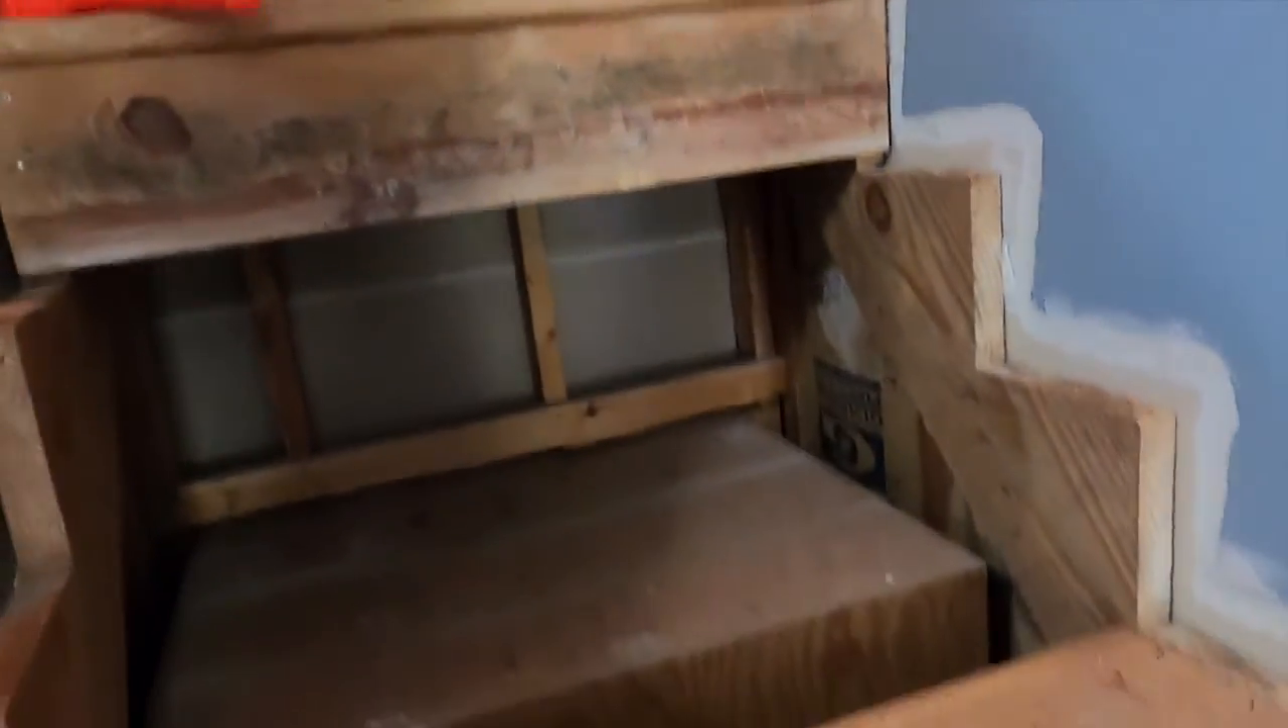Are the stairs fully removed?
No.